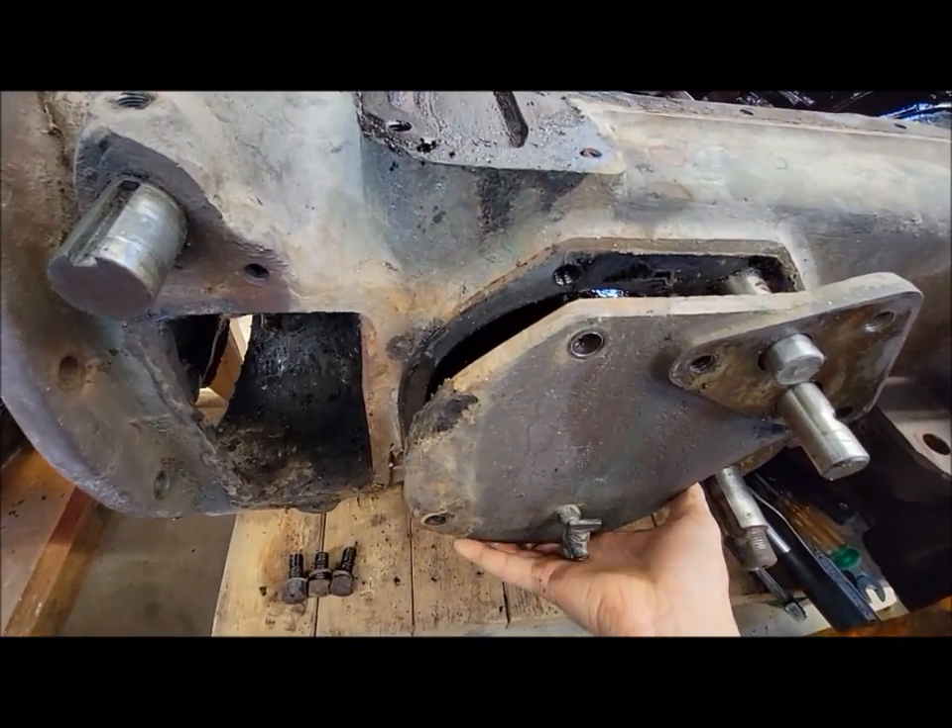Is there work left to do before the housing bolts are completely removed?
No.